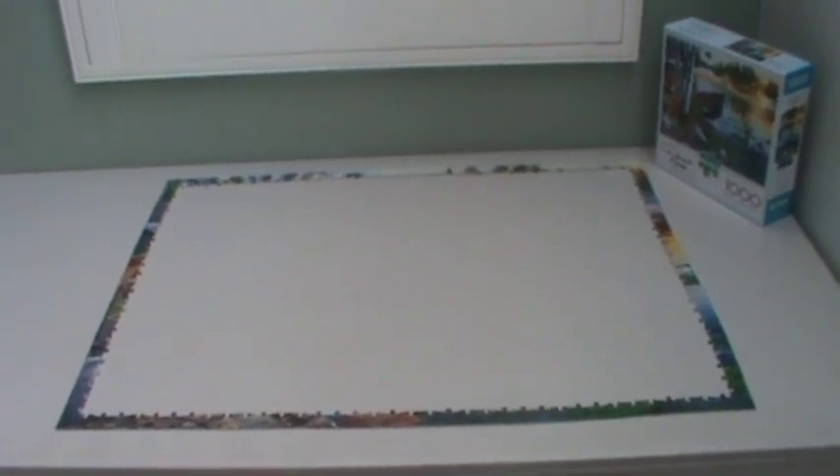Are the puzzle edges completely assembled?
Yes.